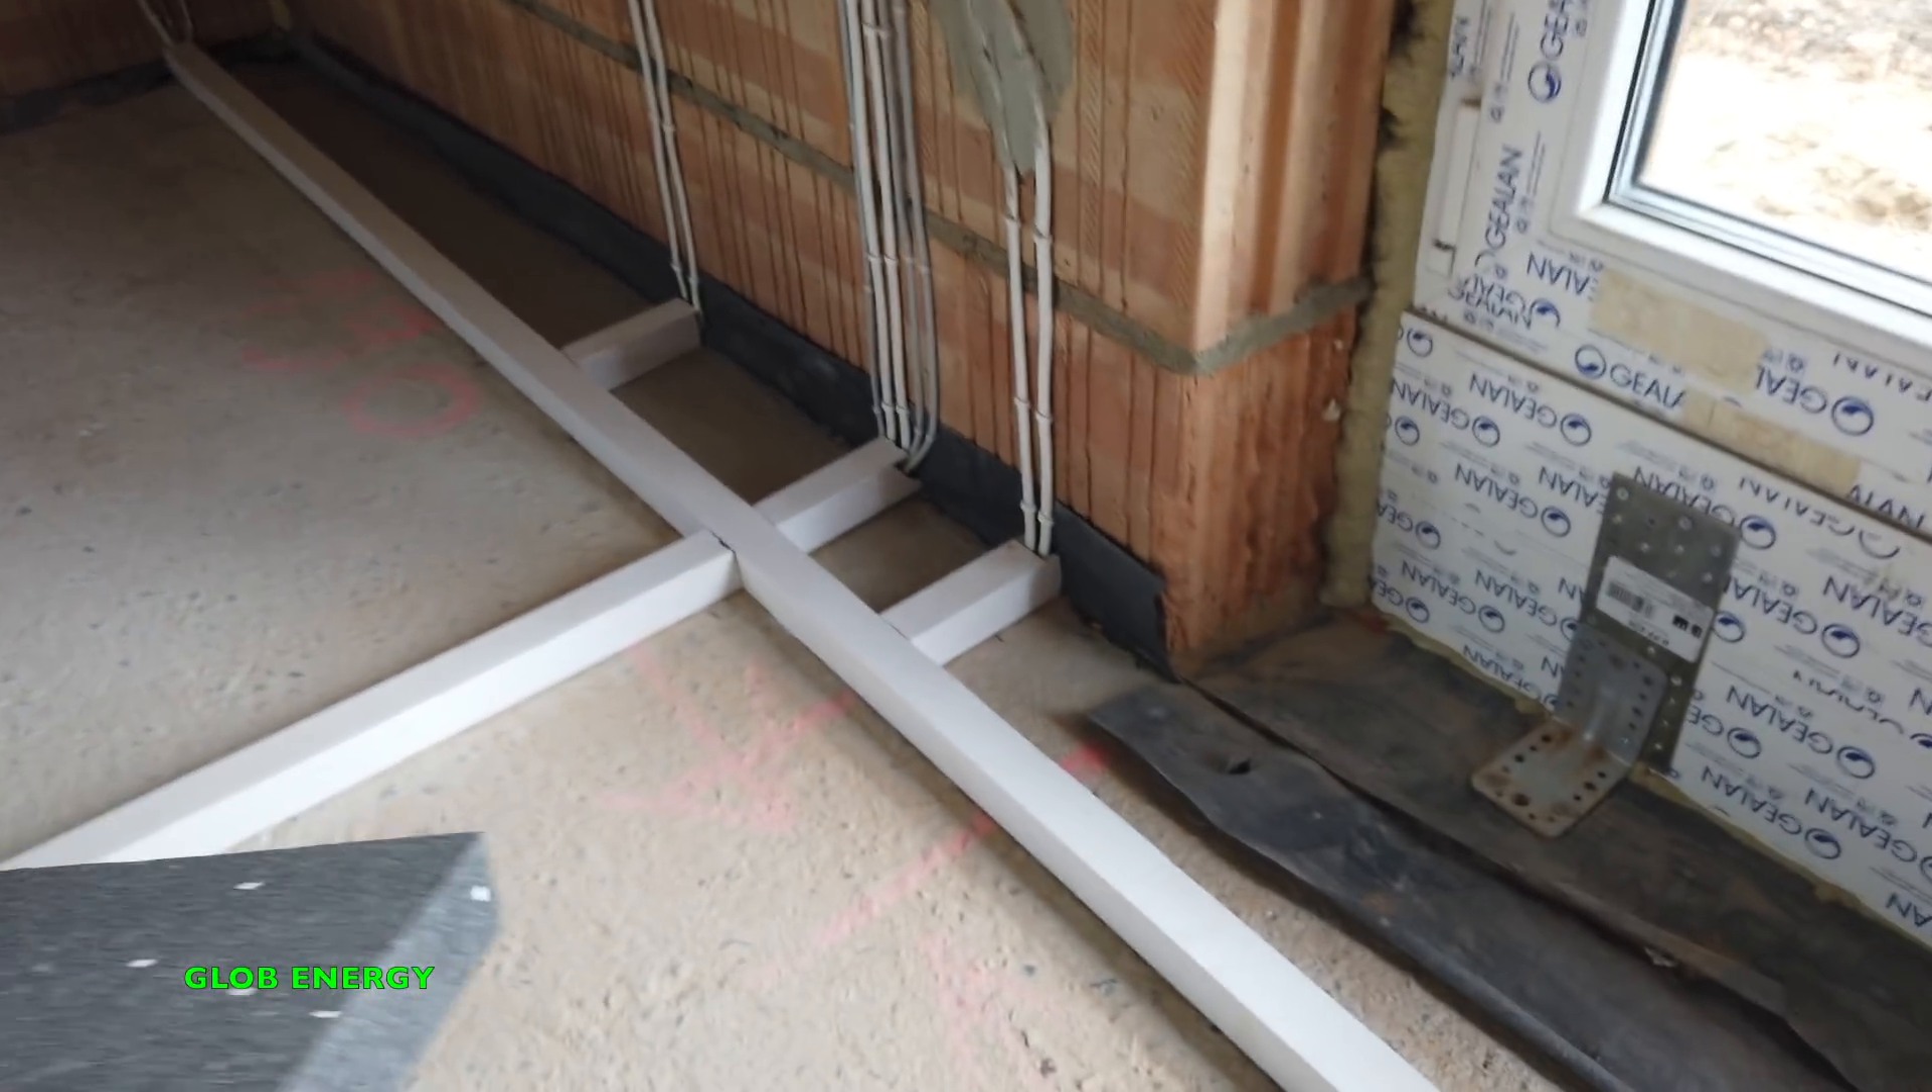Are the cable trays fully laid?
Yes.